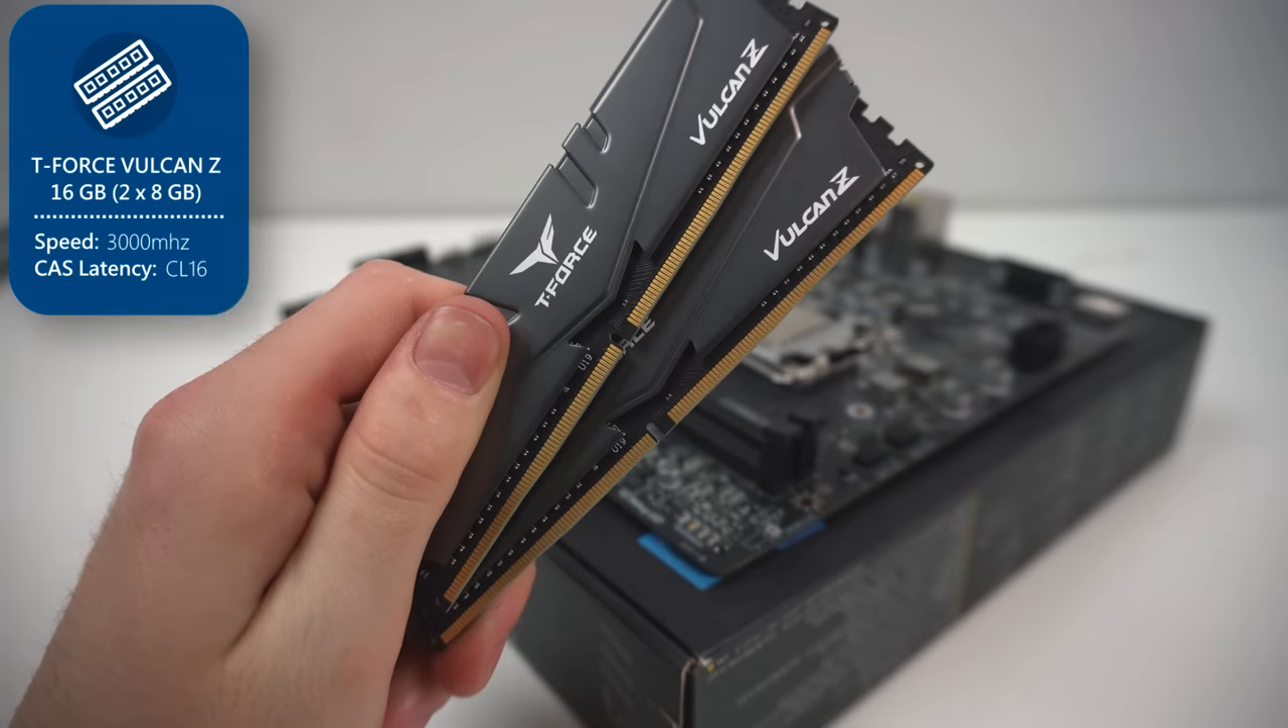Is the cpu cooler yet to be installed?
Yes.